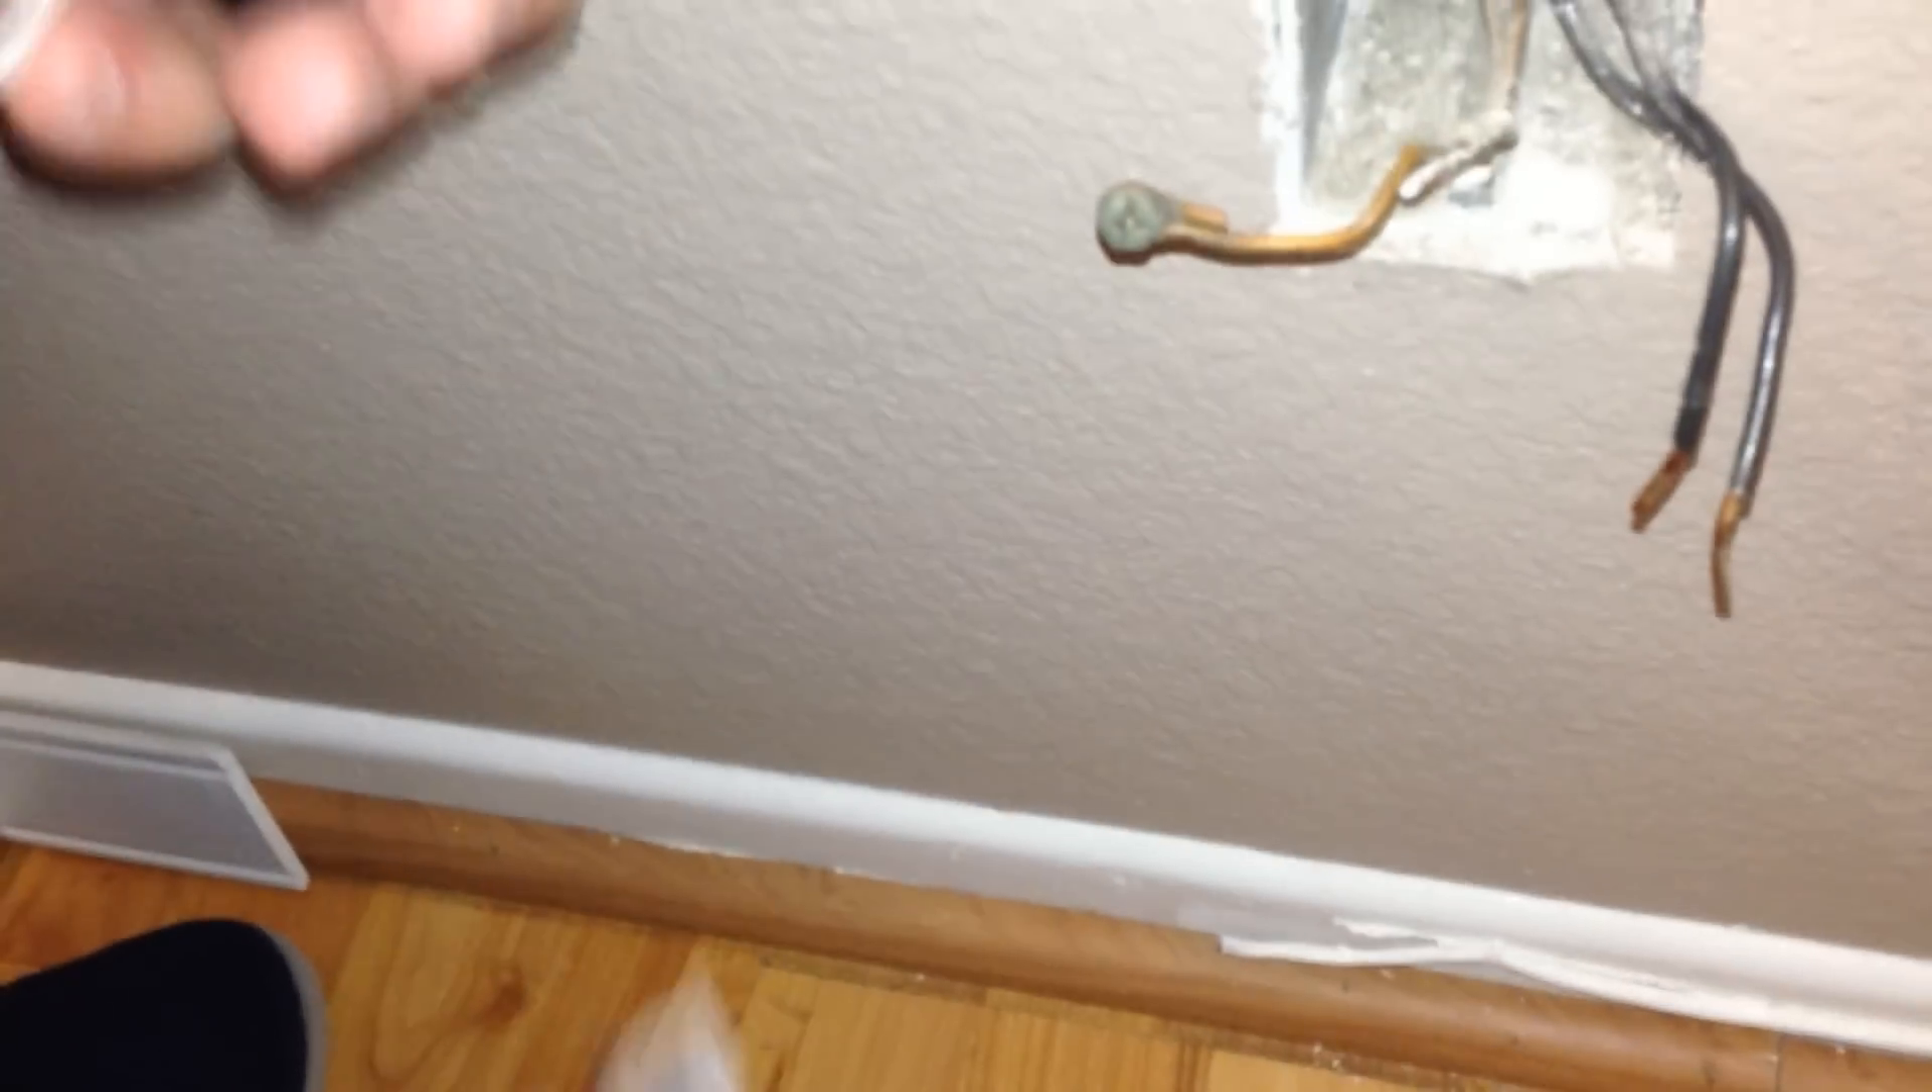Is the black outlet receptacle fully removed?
Yes.